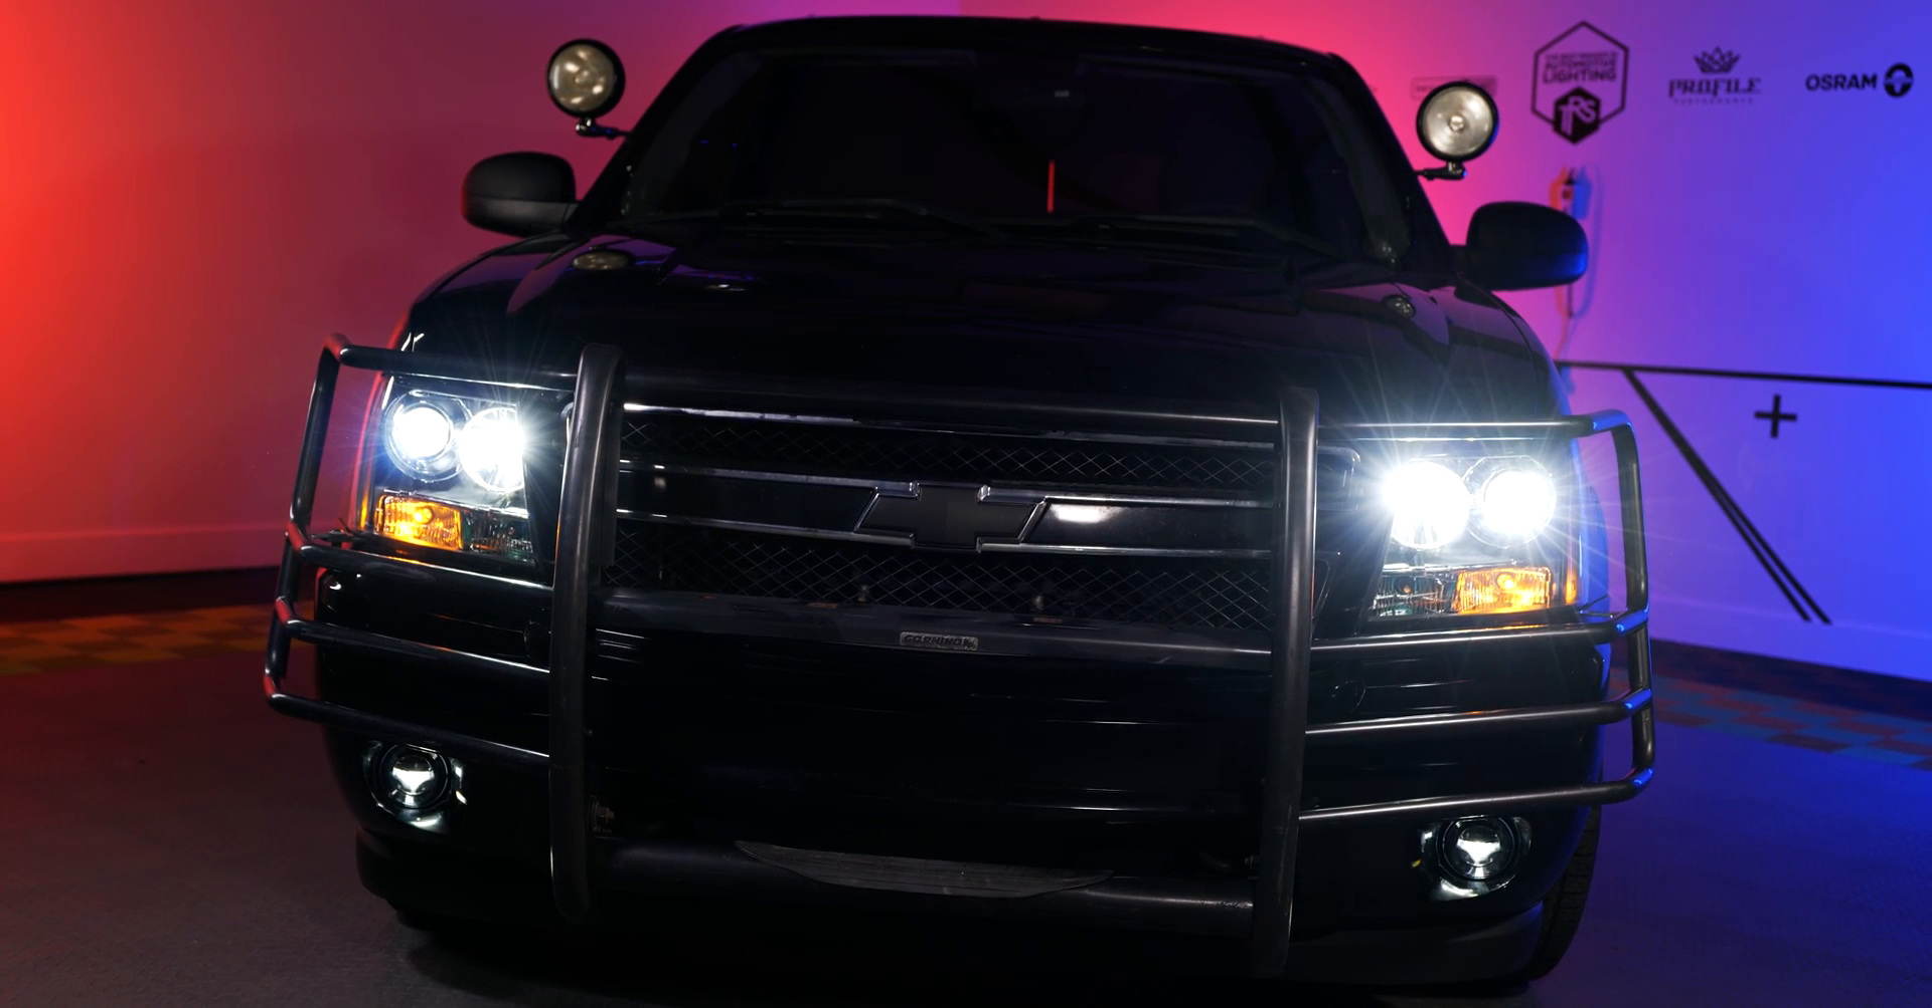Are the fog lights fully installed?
Yes.